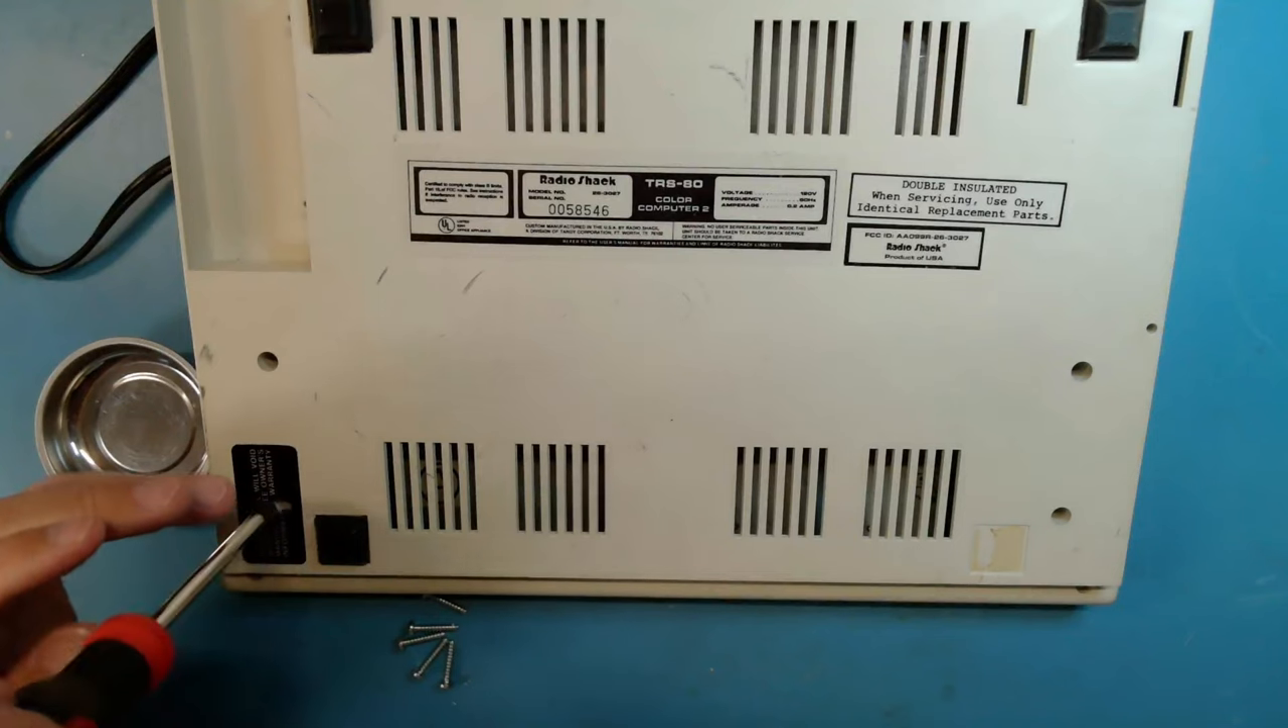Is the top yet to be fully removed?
Yes.